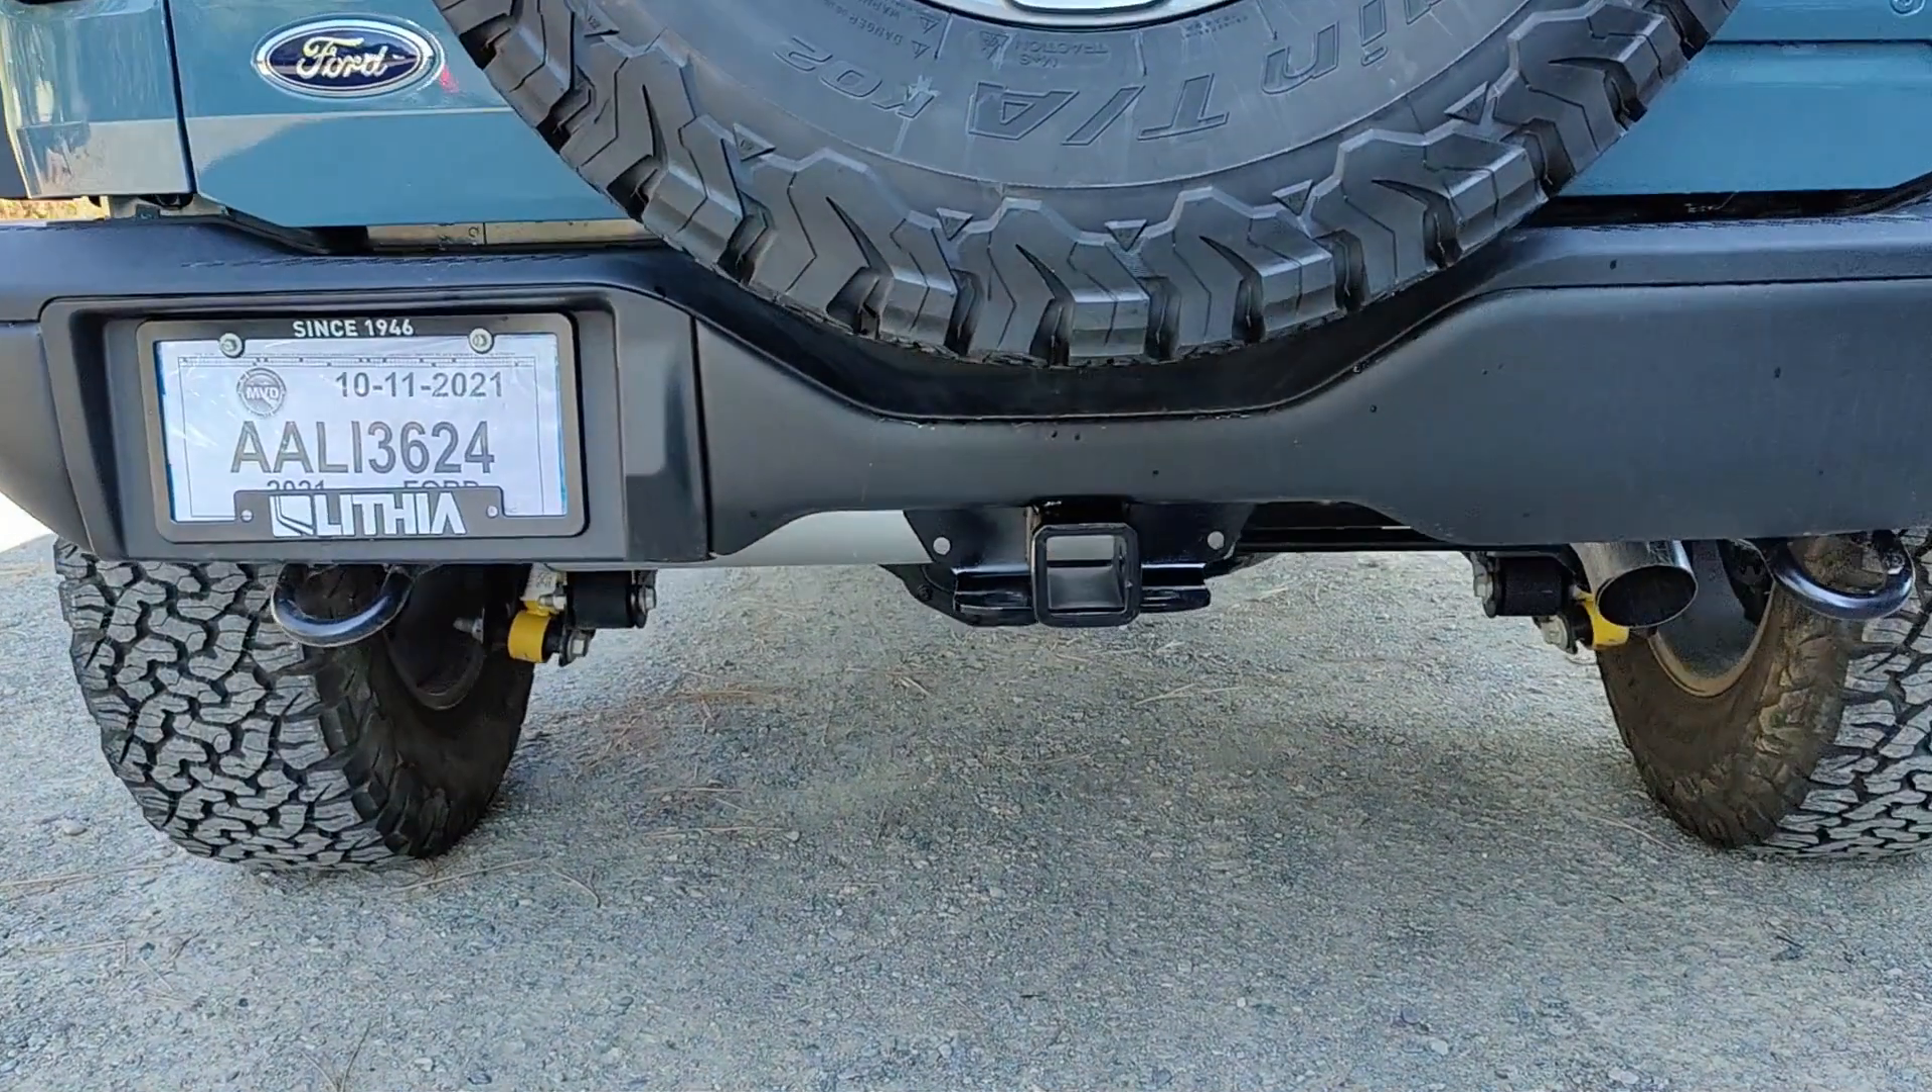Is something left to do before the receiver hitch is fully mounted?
No.